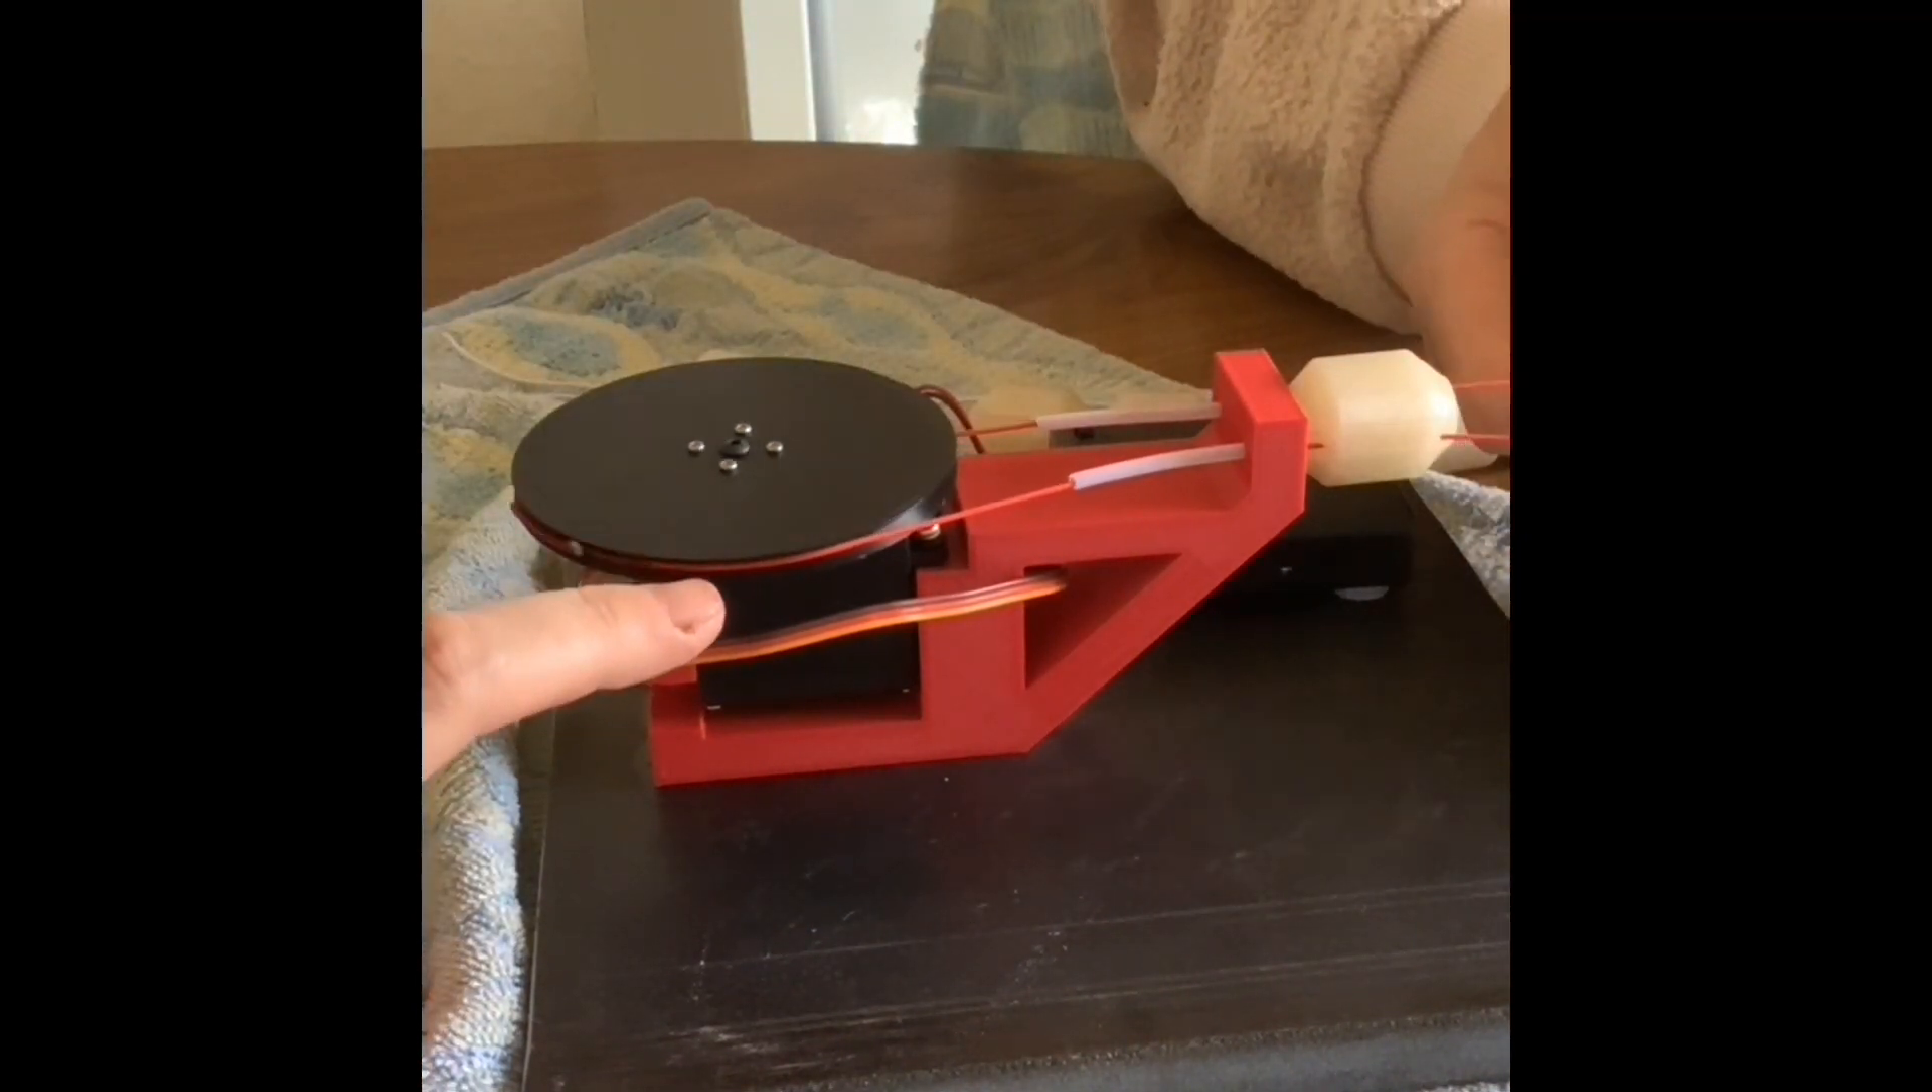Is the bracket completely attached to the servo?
Yes.